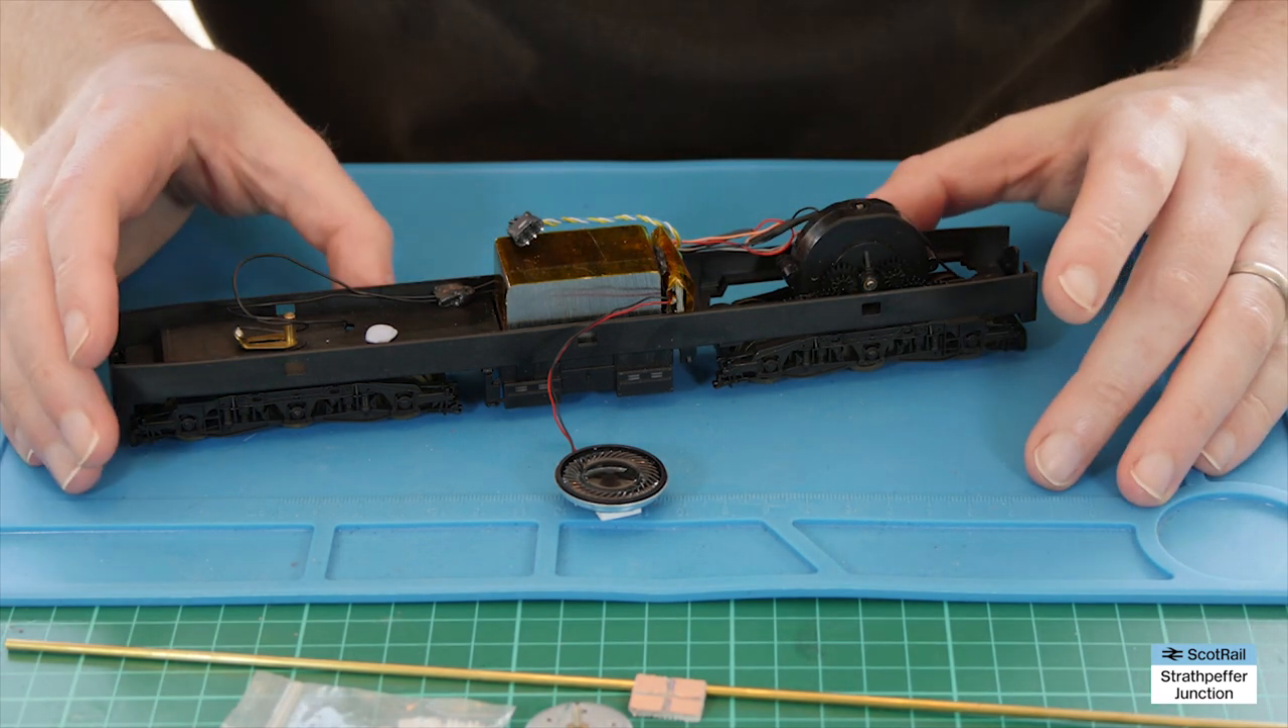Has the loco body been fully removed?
Yes.